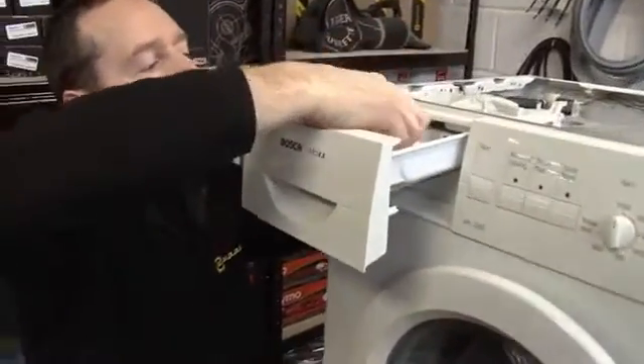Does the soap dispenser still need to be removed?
Yes.